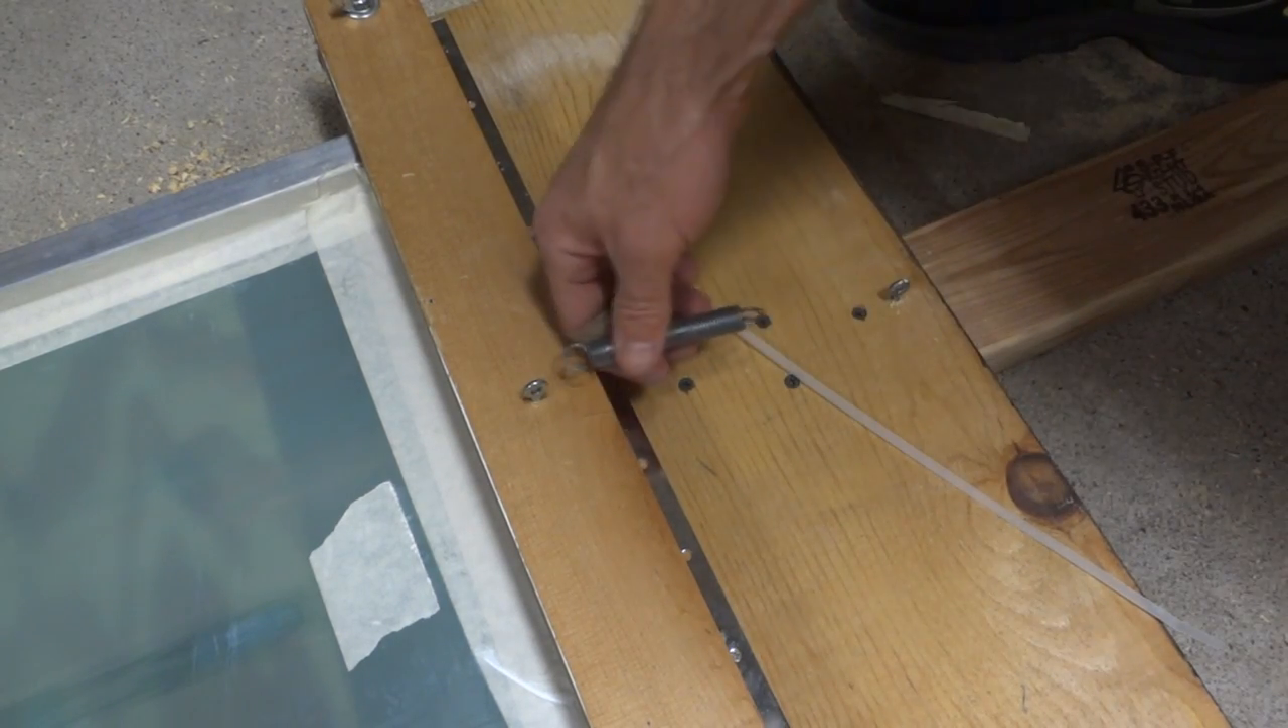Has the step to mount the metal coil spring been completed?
No.